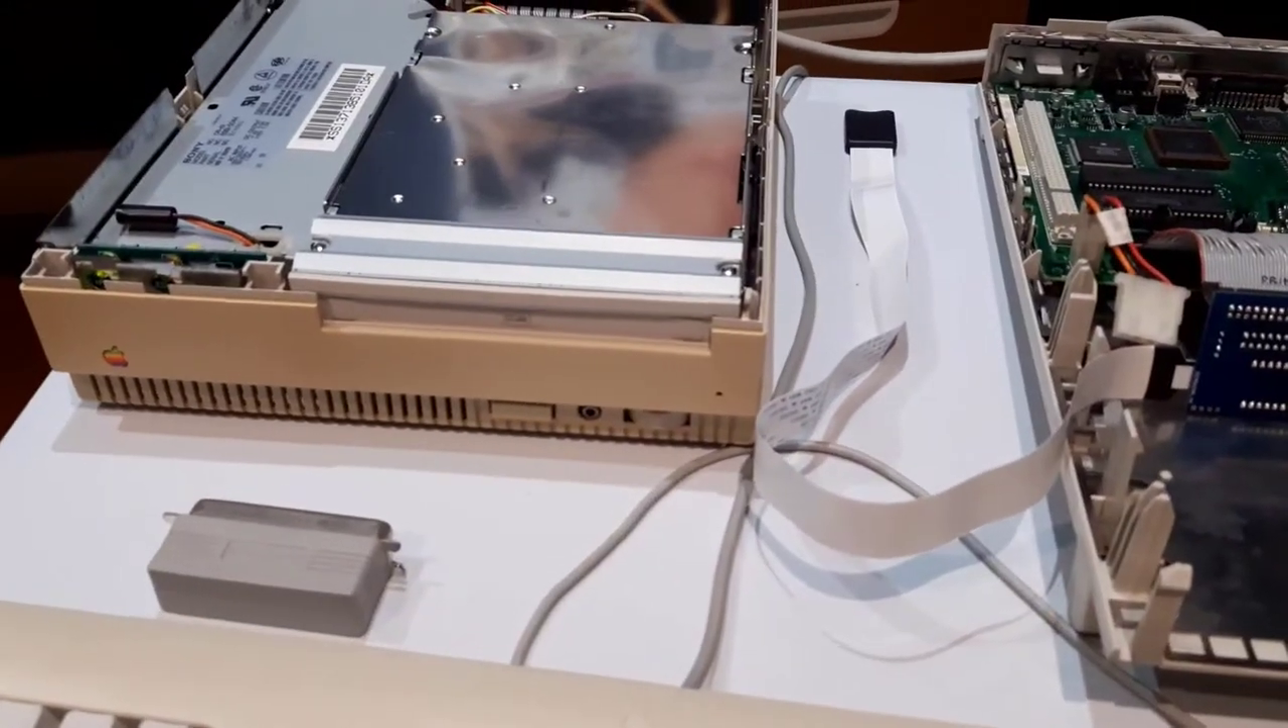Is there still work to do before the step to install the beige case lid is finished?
Yes.